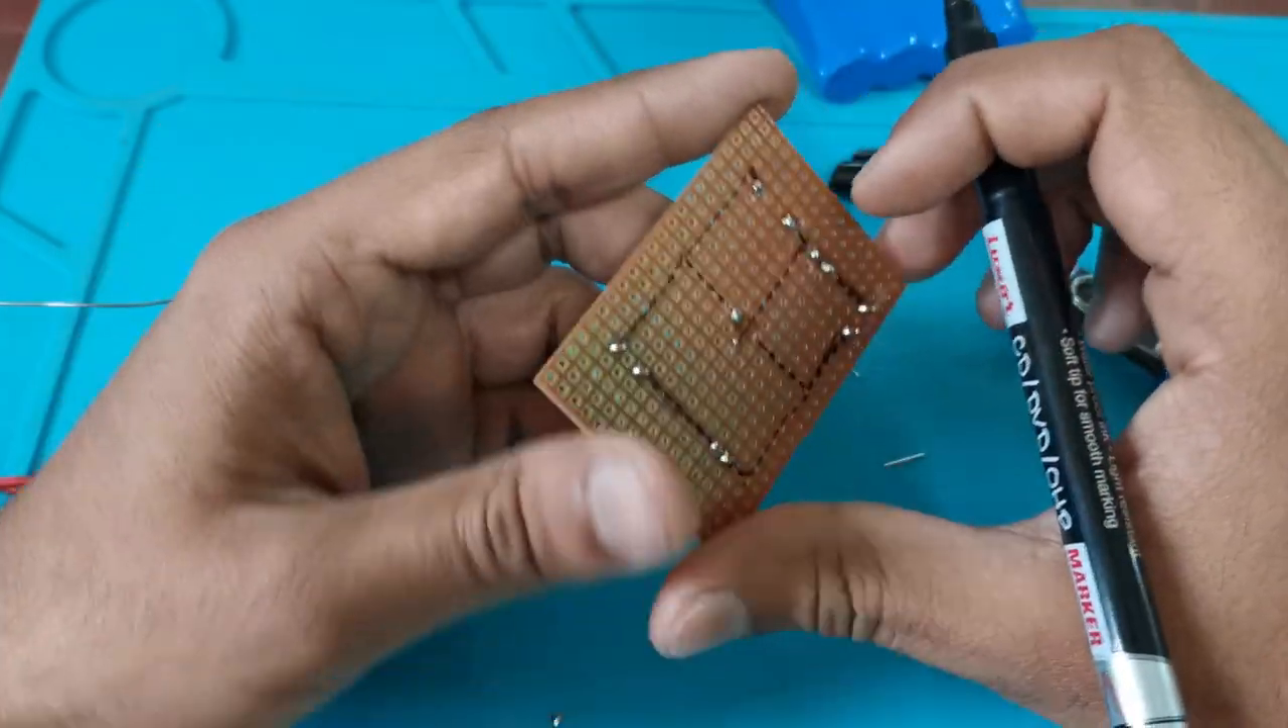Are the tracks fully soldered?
No.